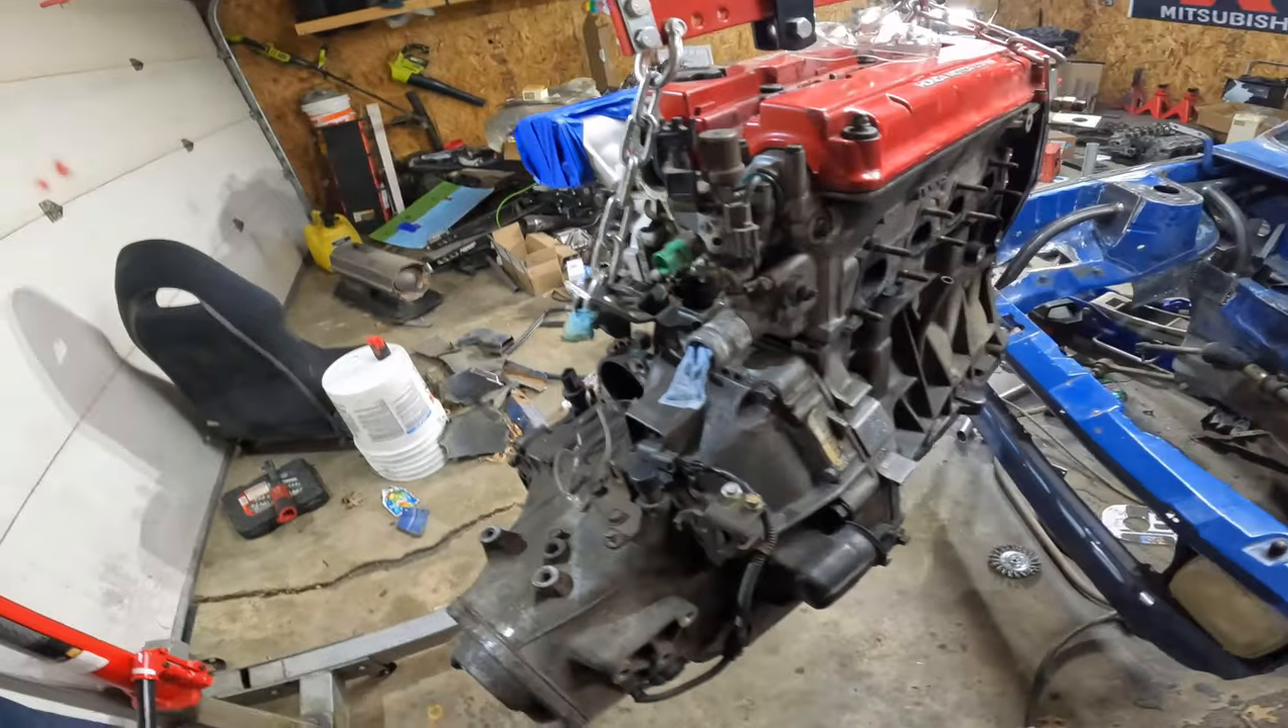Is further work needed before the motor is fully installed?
Yes.